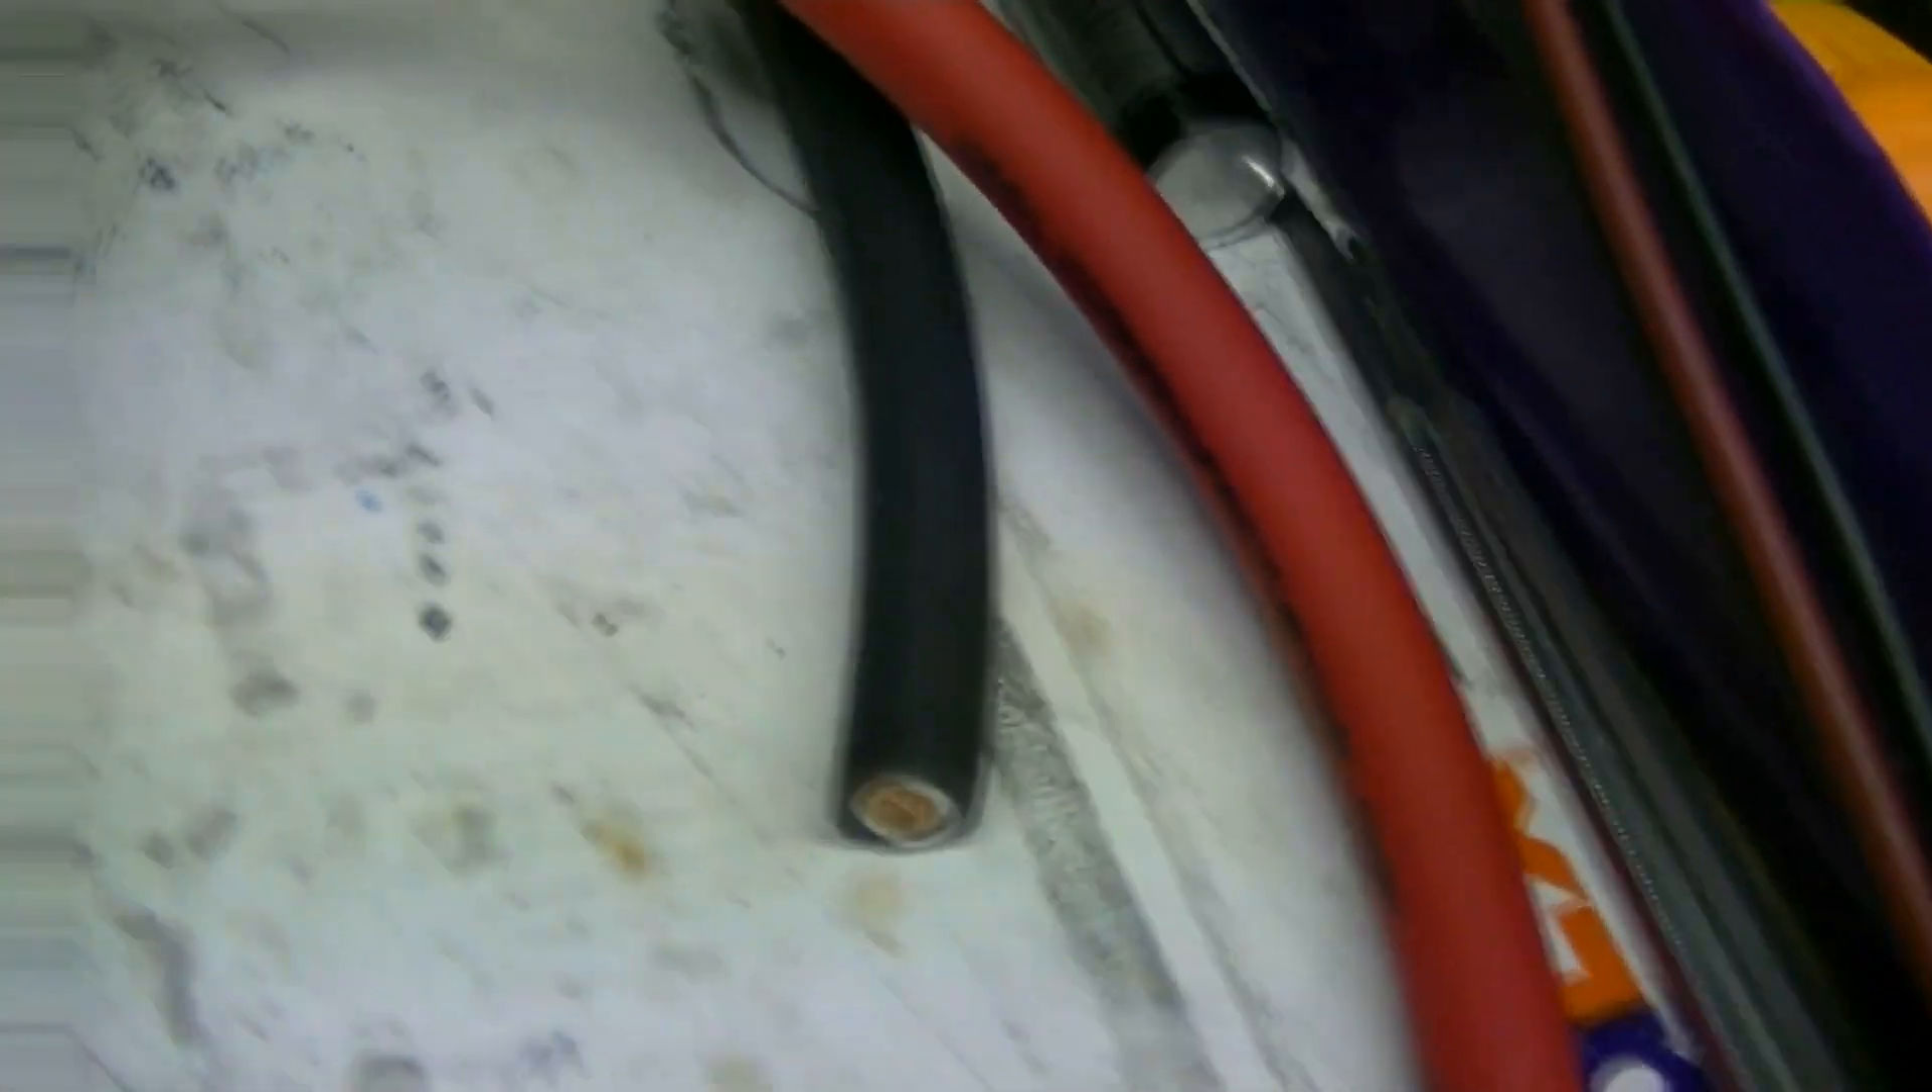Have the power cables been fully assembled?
No.